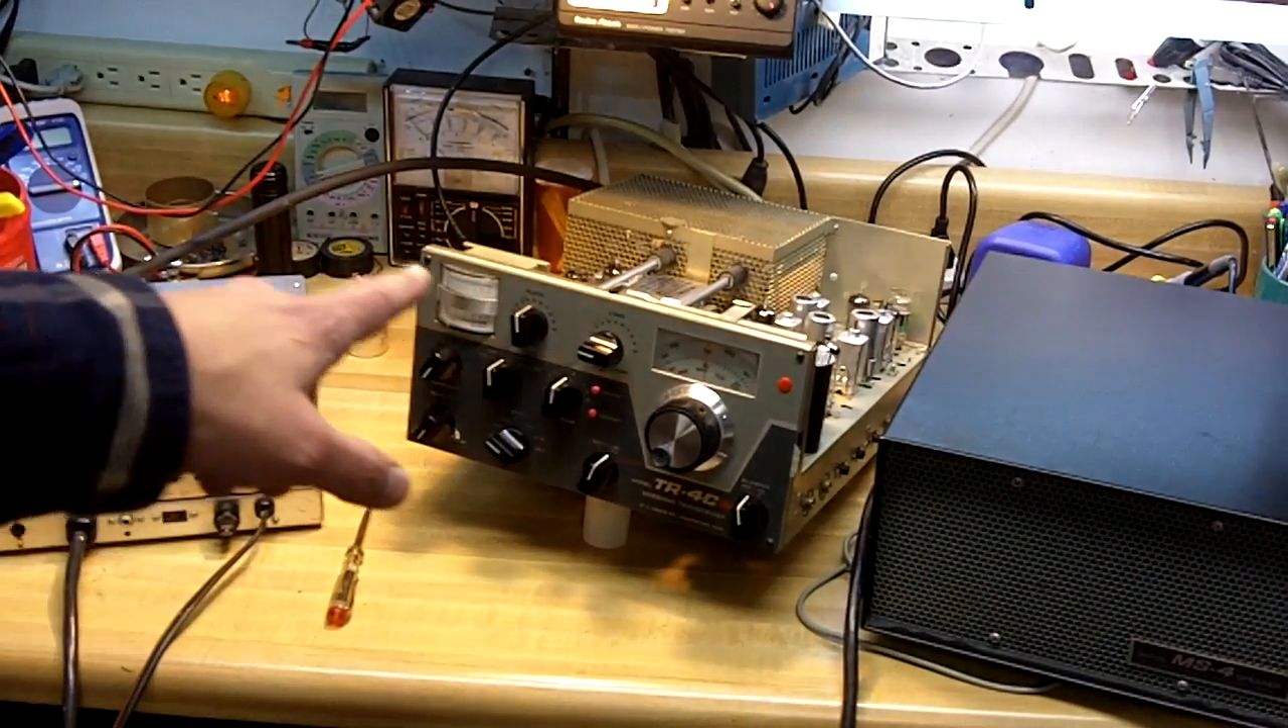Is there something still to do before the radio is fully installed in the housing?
Yes.